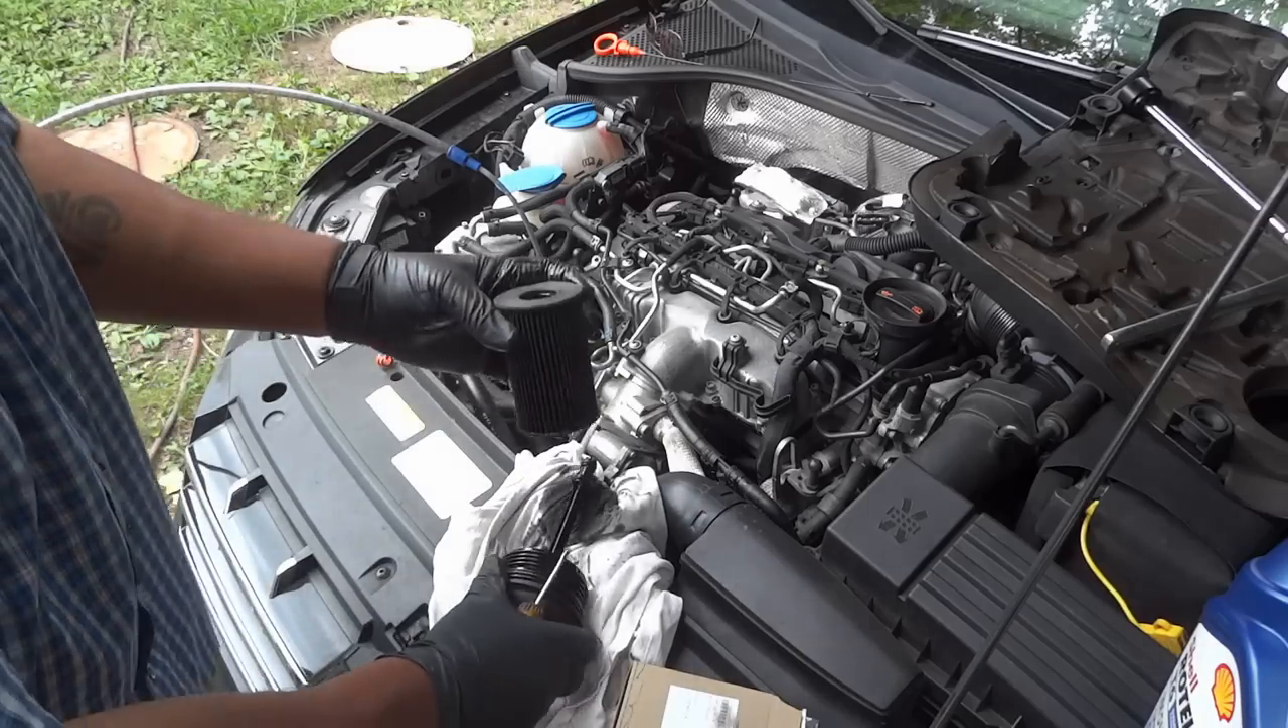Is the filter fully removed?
Yes.